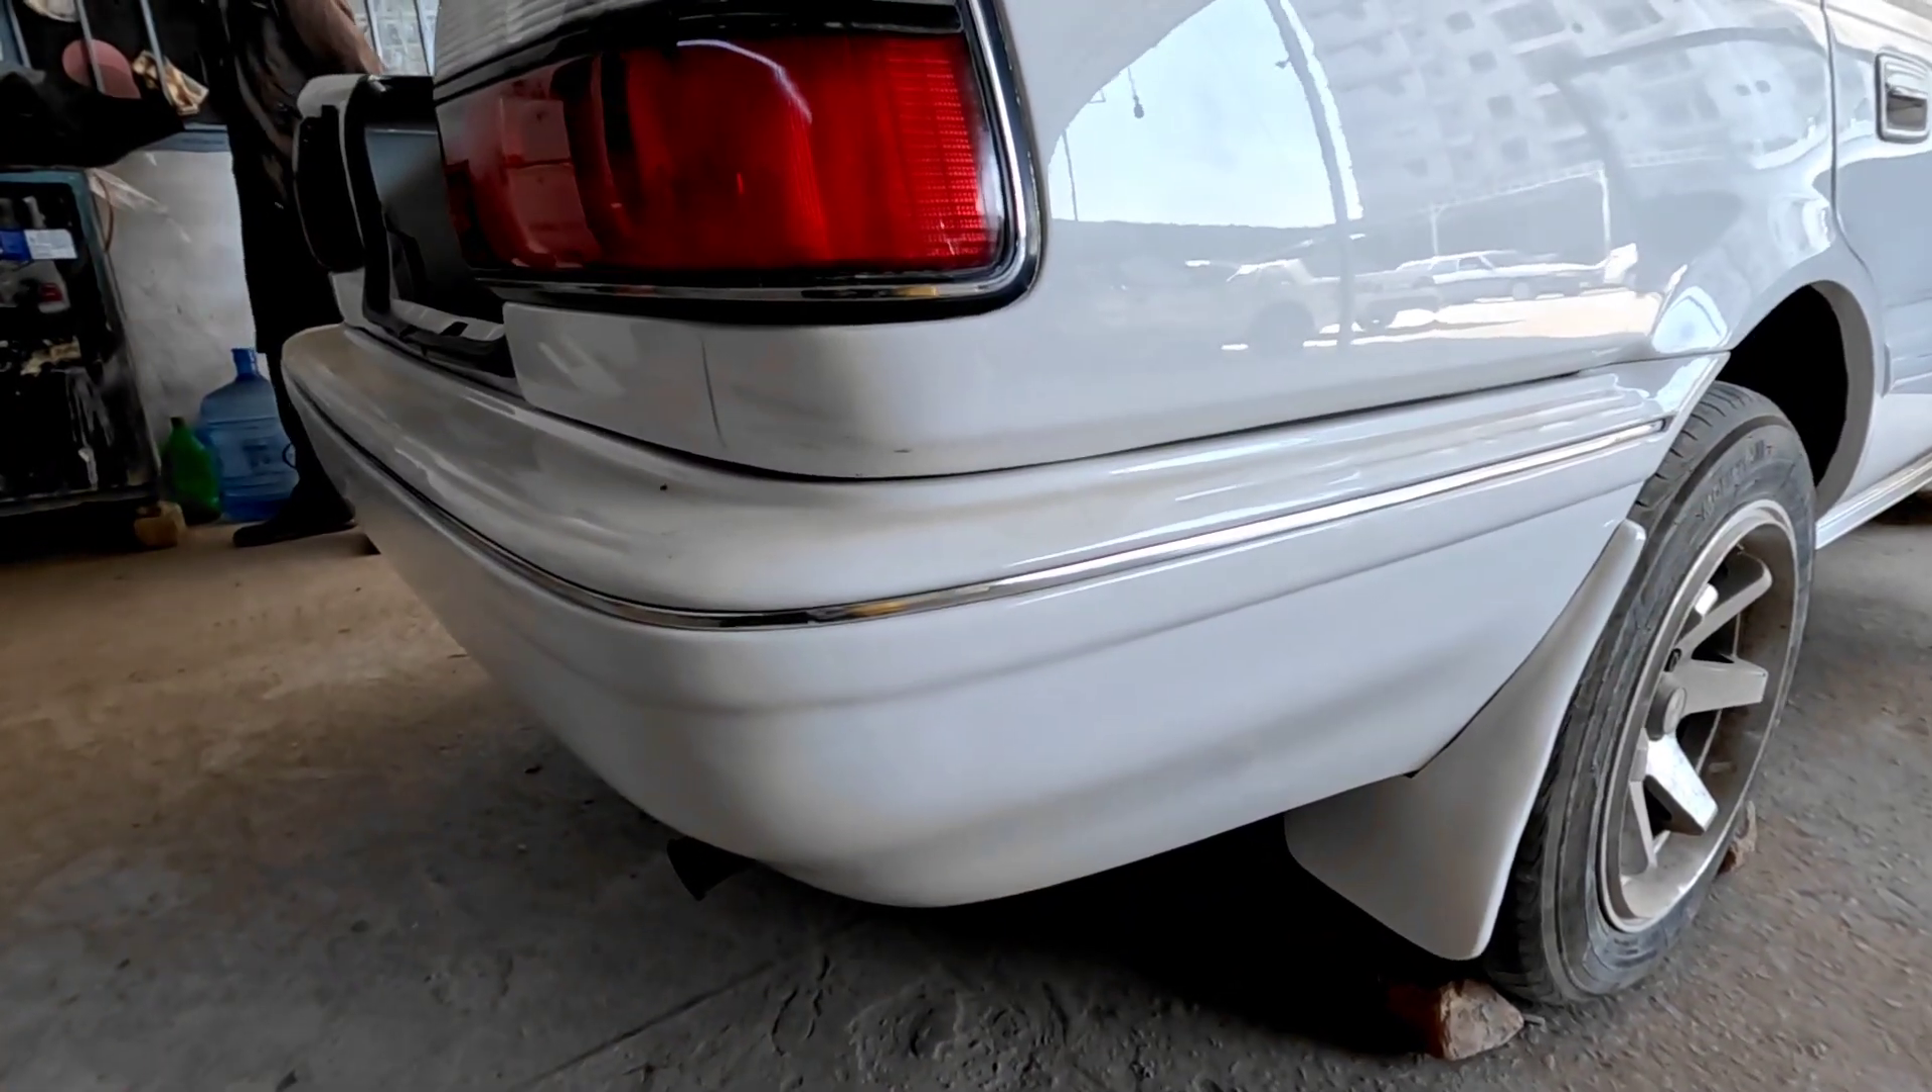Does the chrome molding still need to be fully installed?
No.